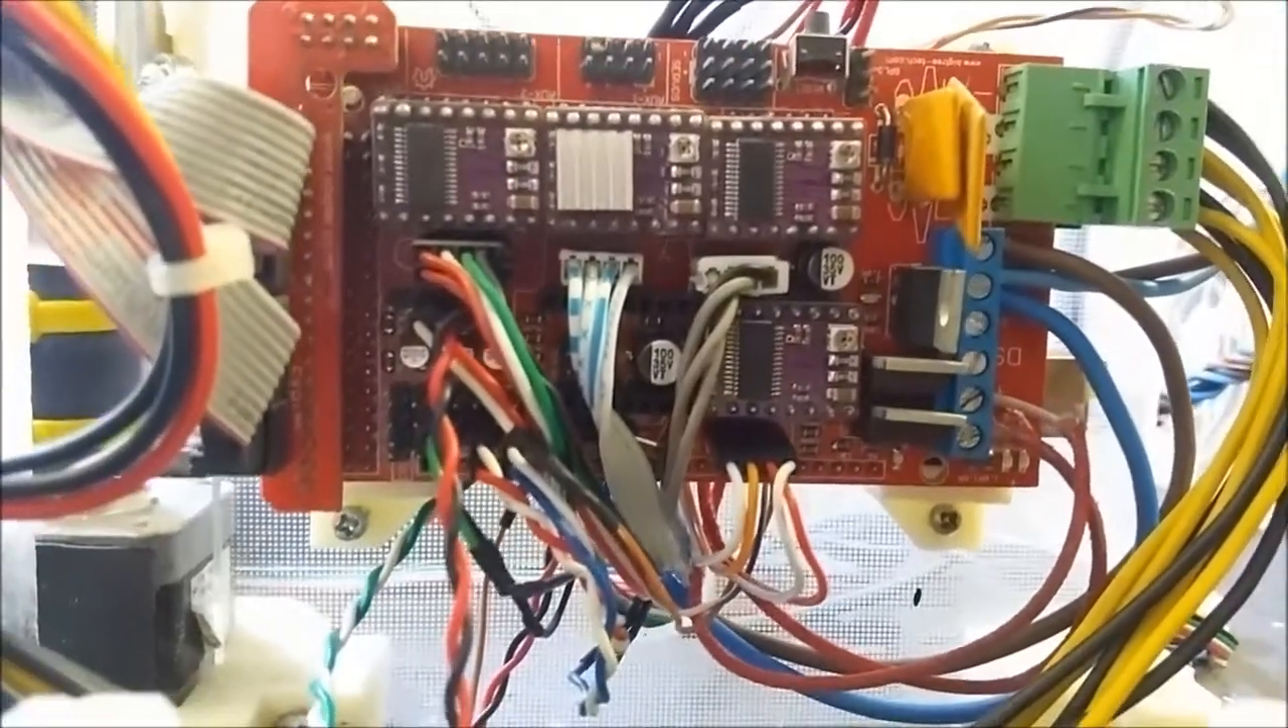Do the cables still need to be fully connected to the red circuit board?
No.